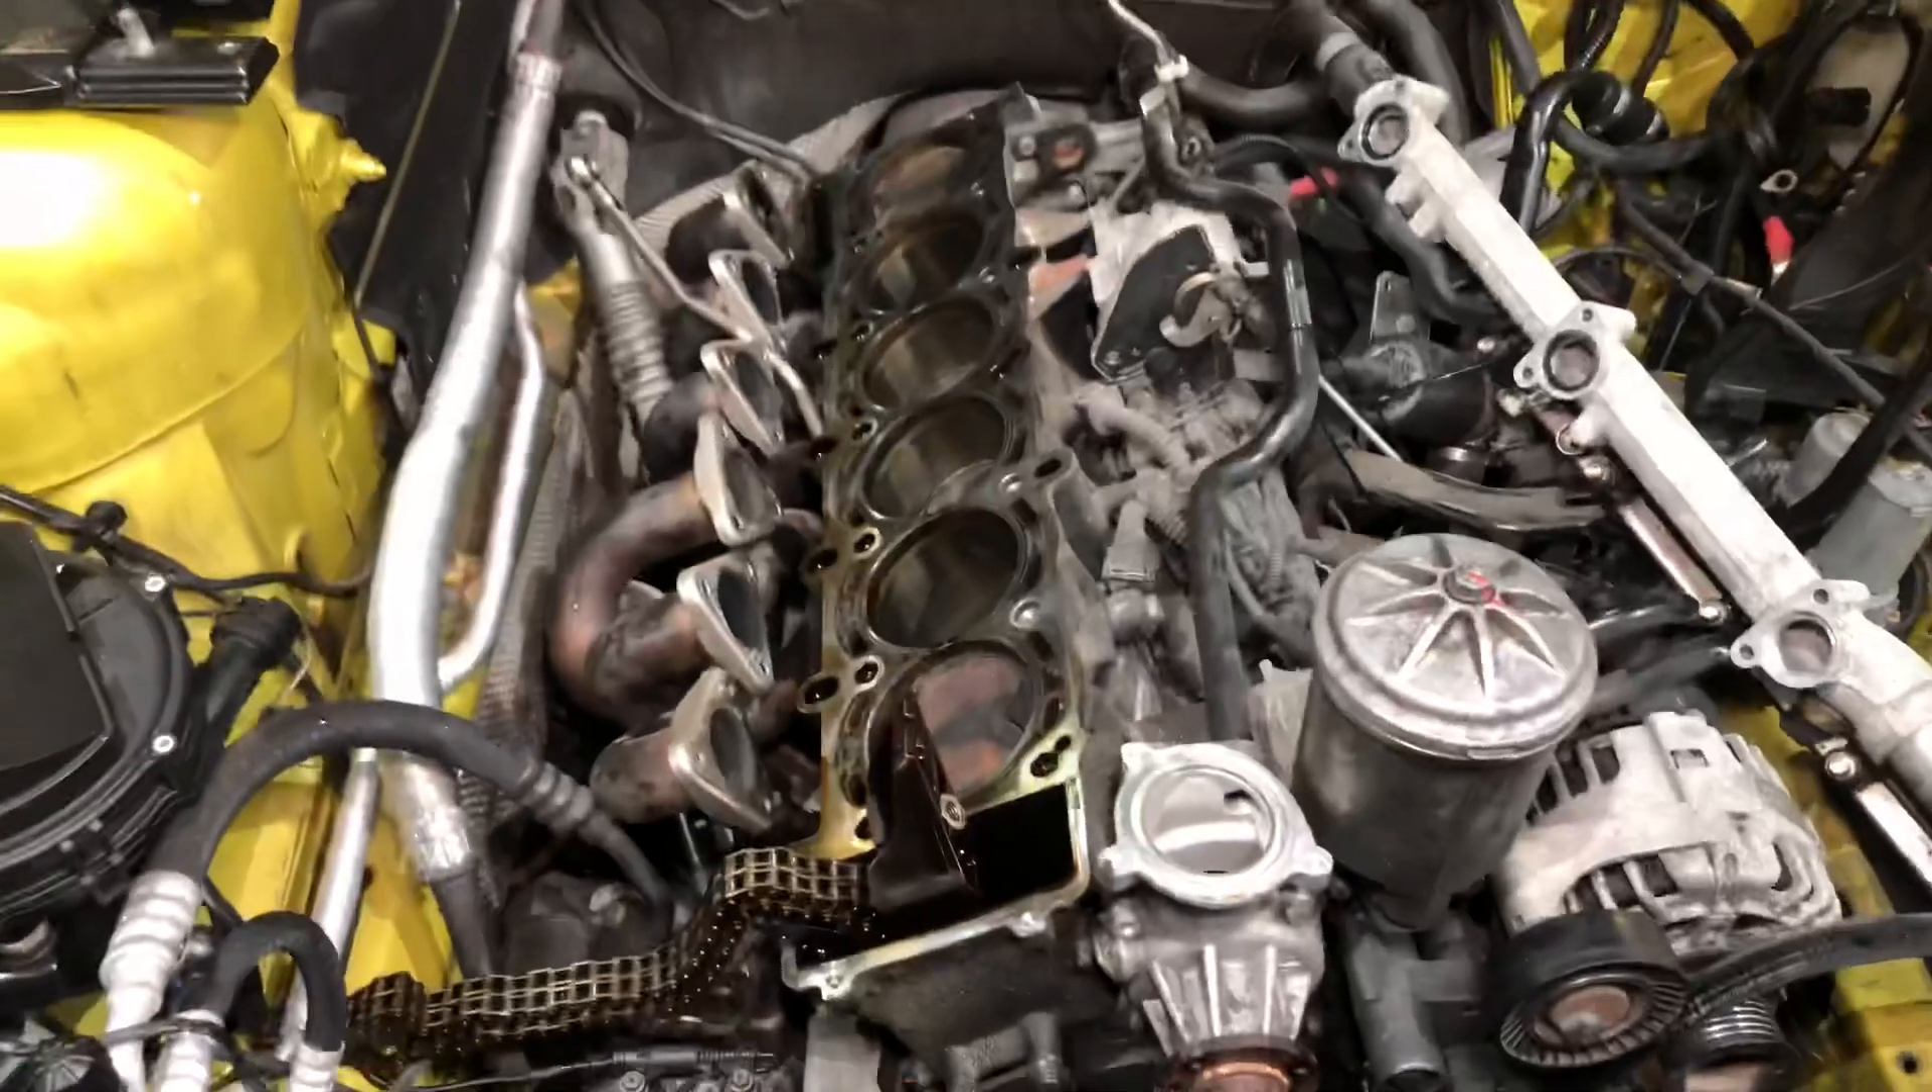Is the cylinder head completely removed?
Yes.